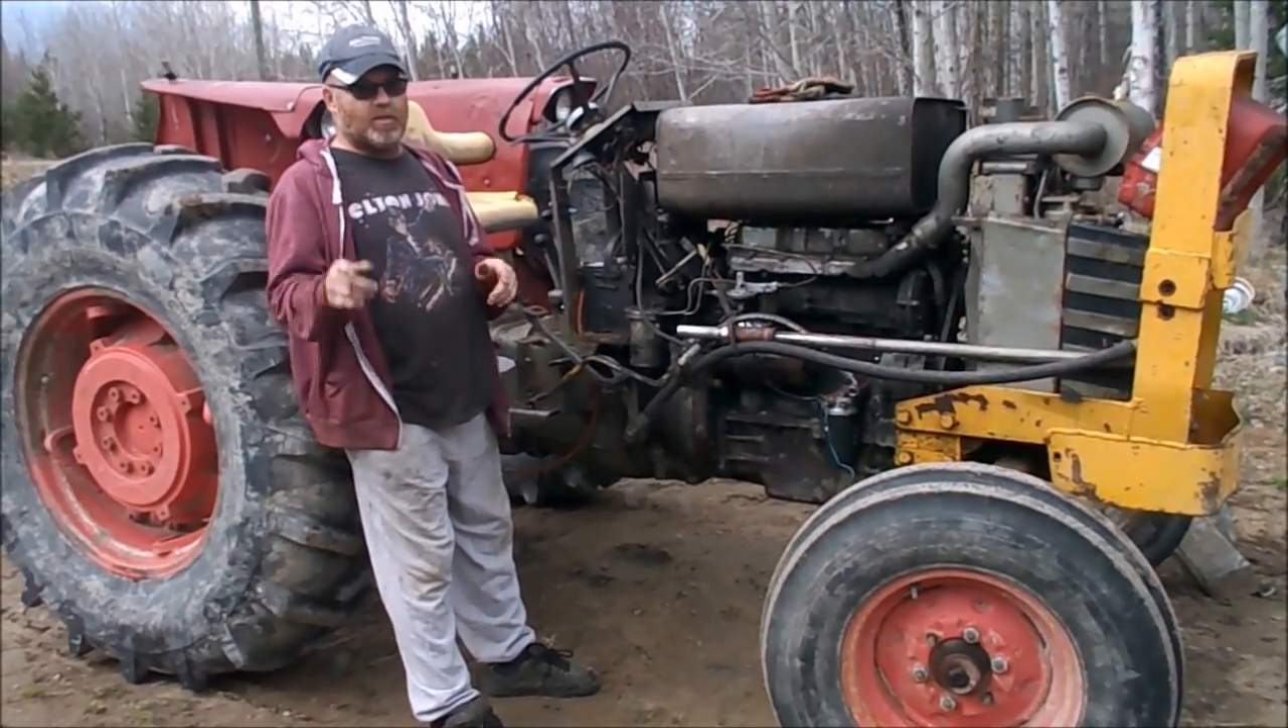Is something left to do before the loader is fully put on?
Yes.